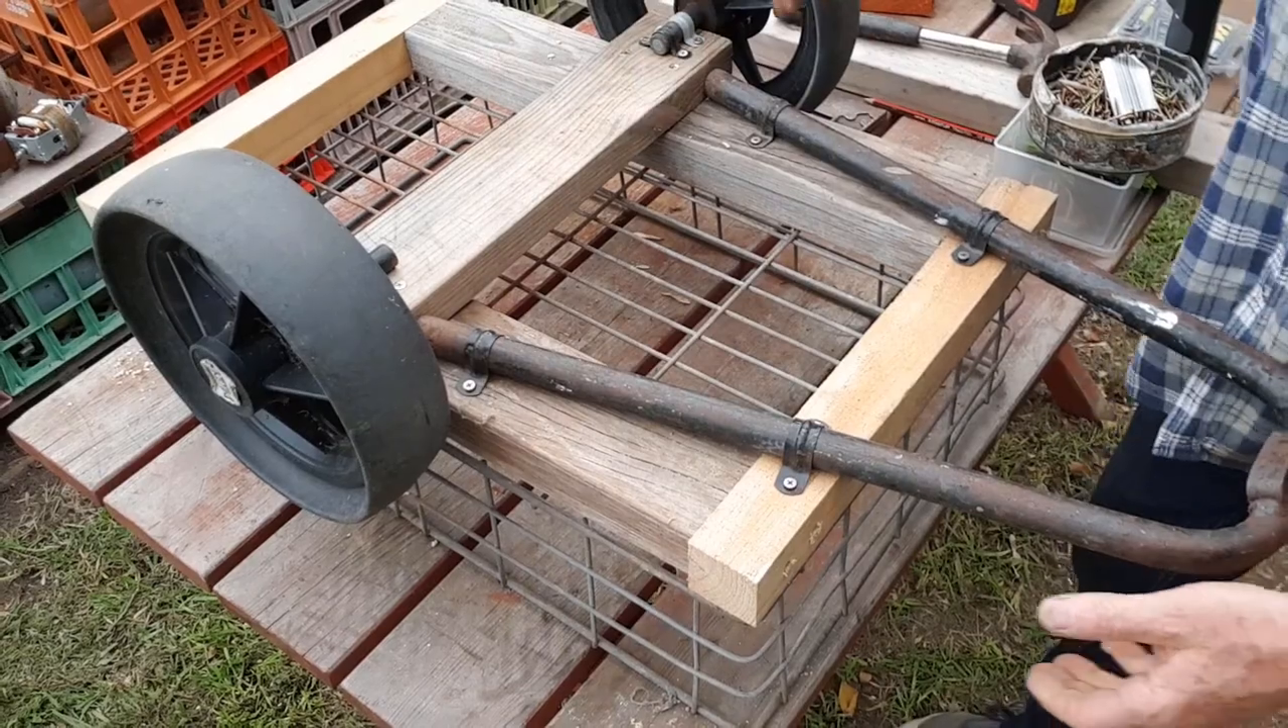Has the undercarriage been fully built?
Yes.